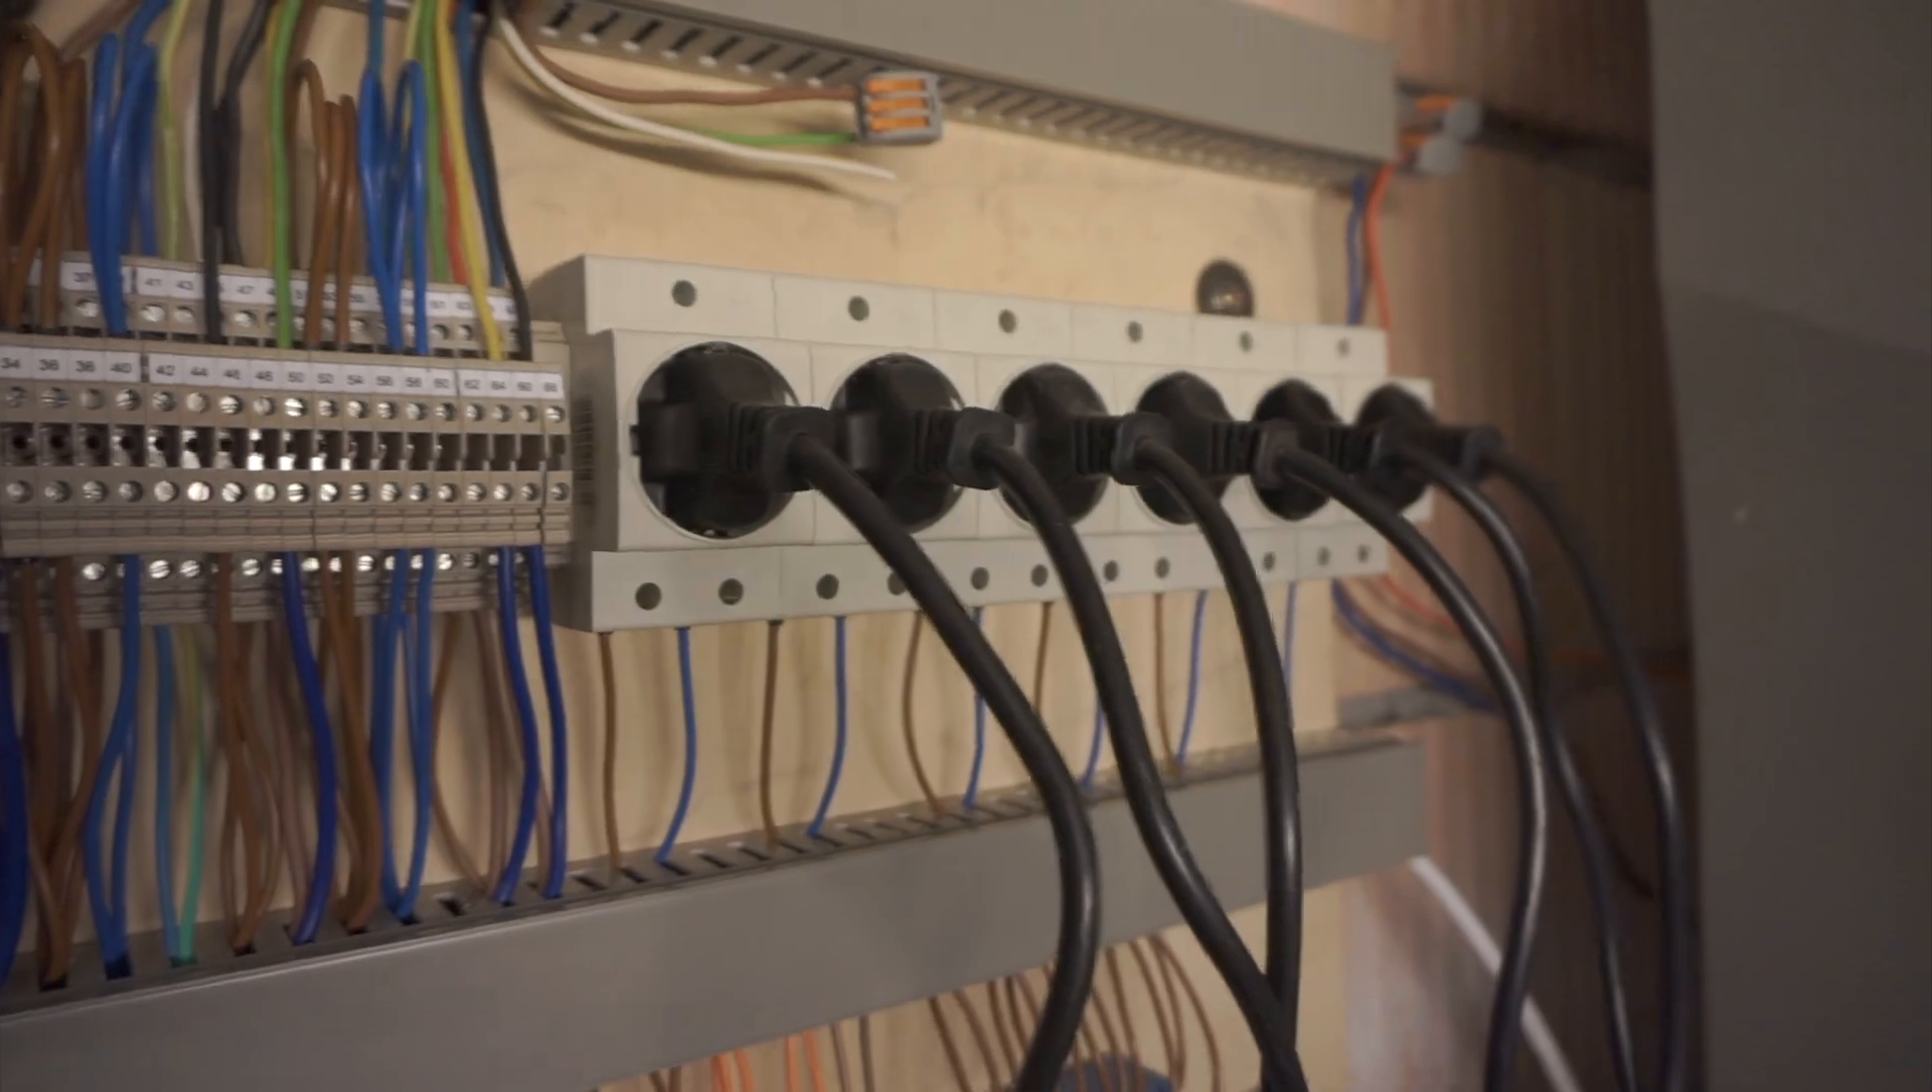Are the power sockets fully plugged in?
Yes.